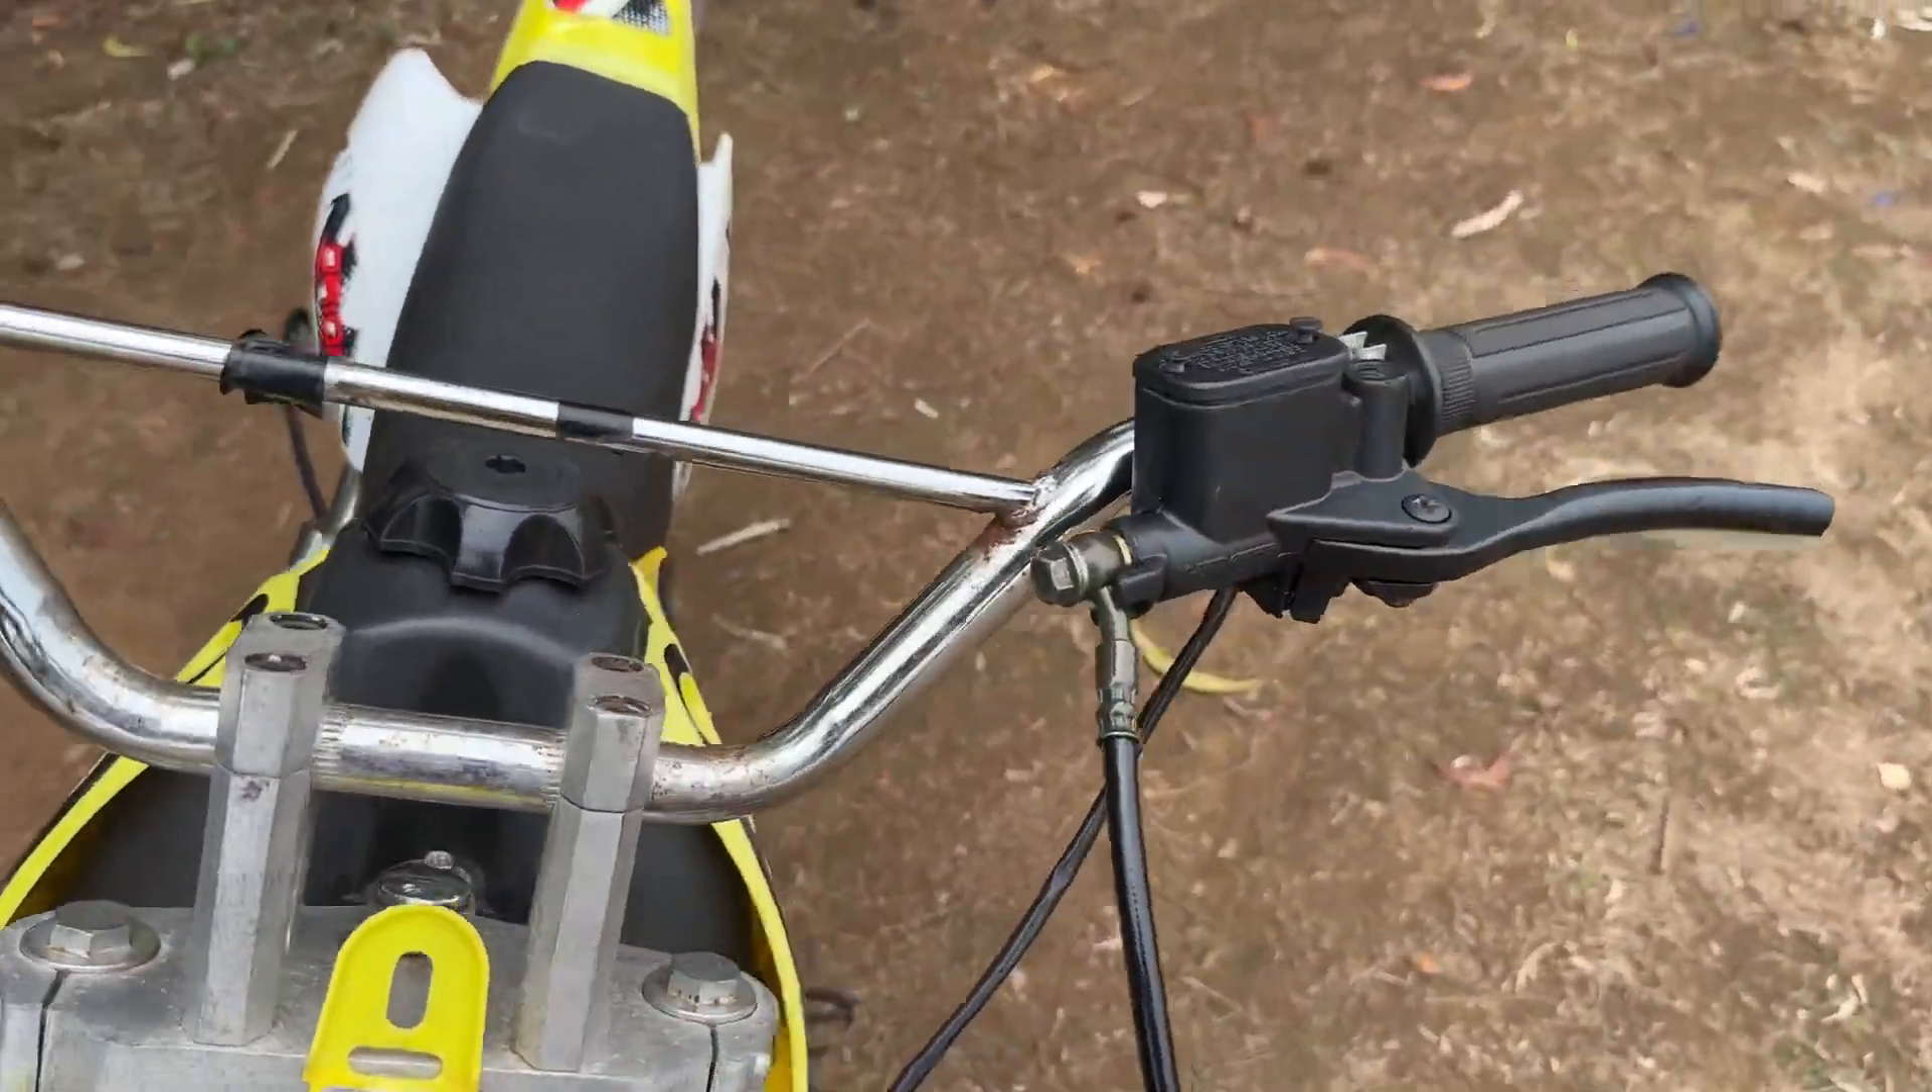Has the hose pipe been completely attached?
Yes.